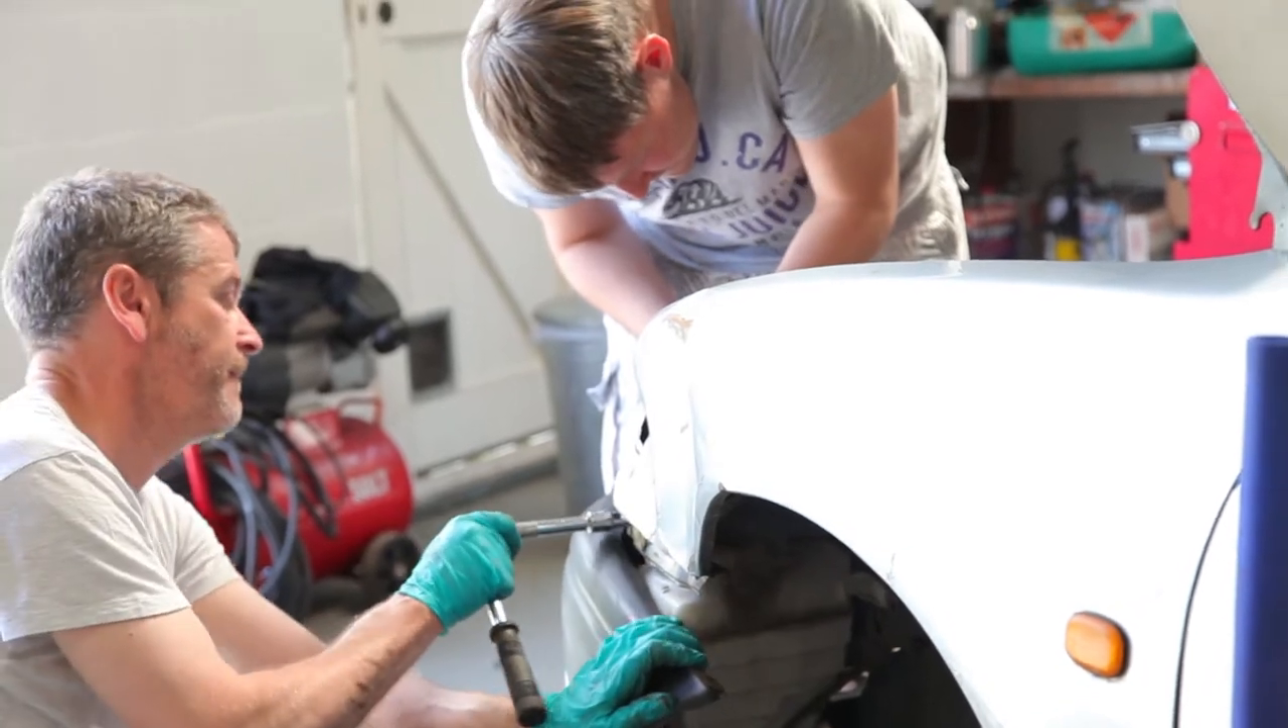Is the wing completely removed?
No.